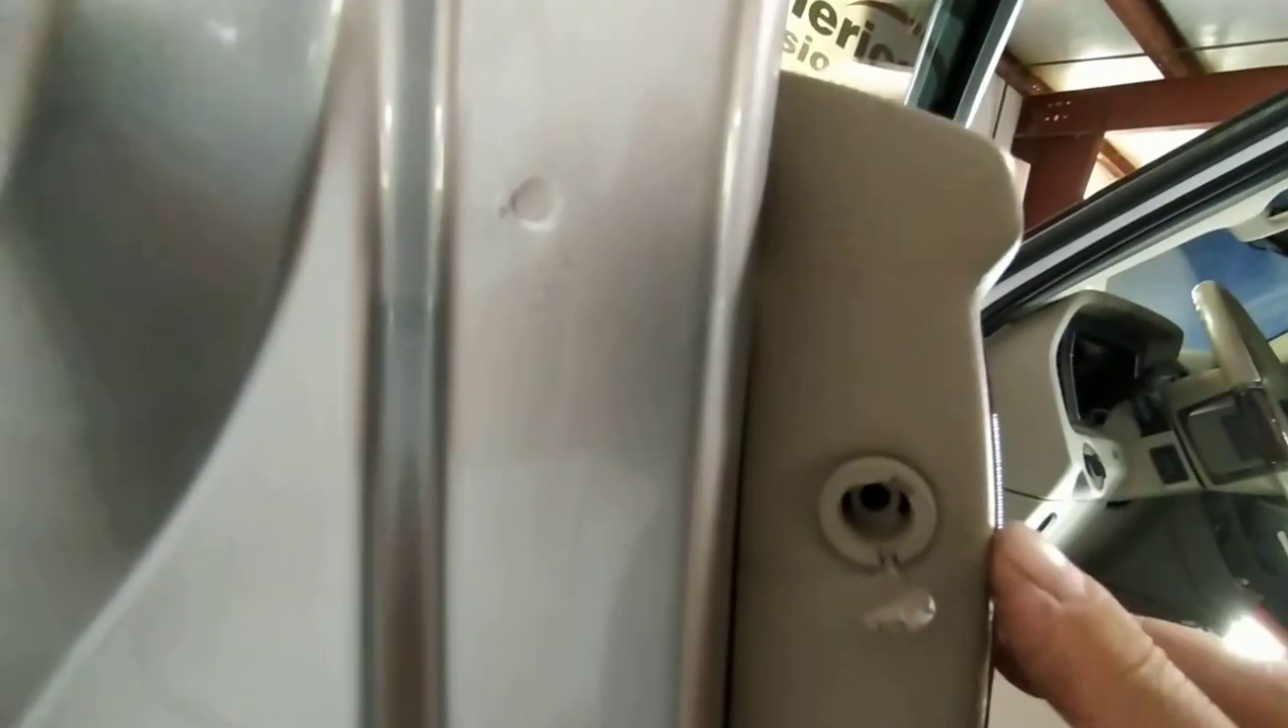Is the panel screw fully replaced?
No.